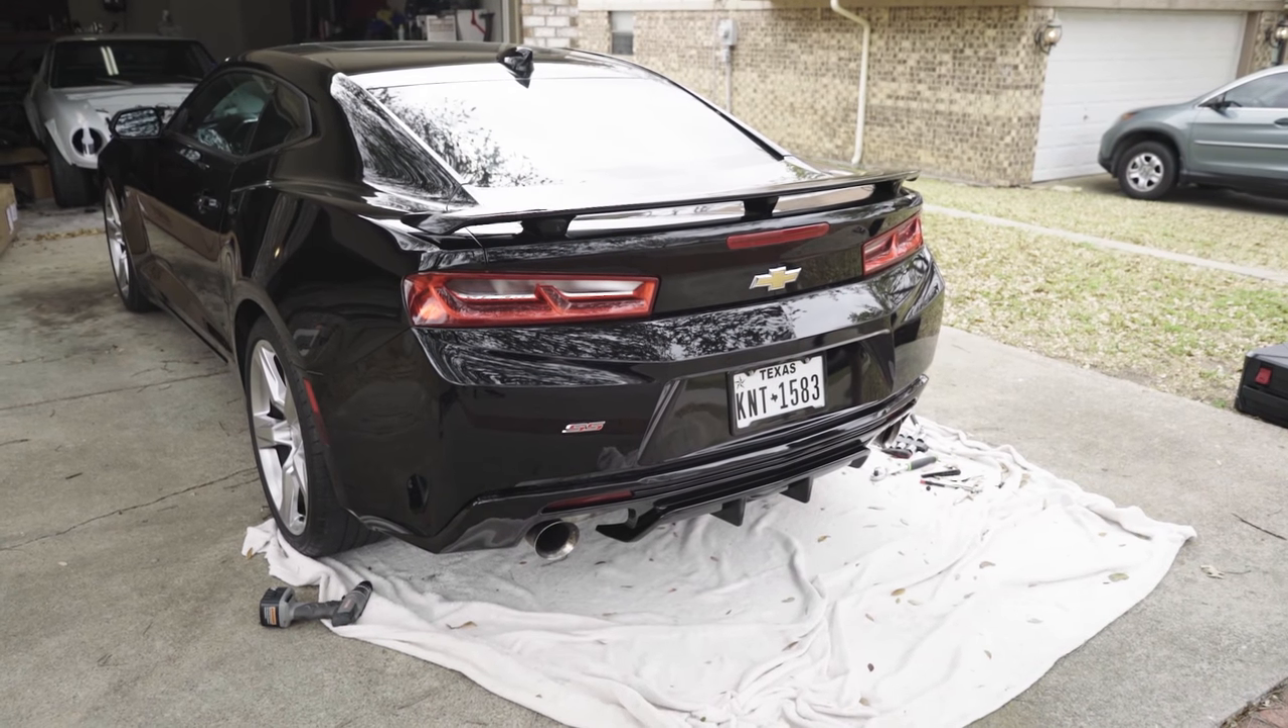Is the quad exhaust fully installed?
No.